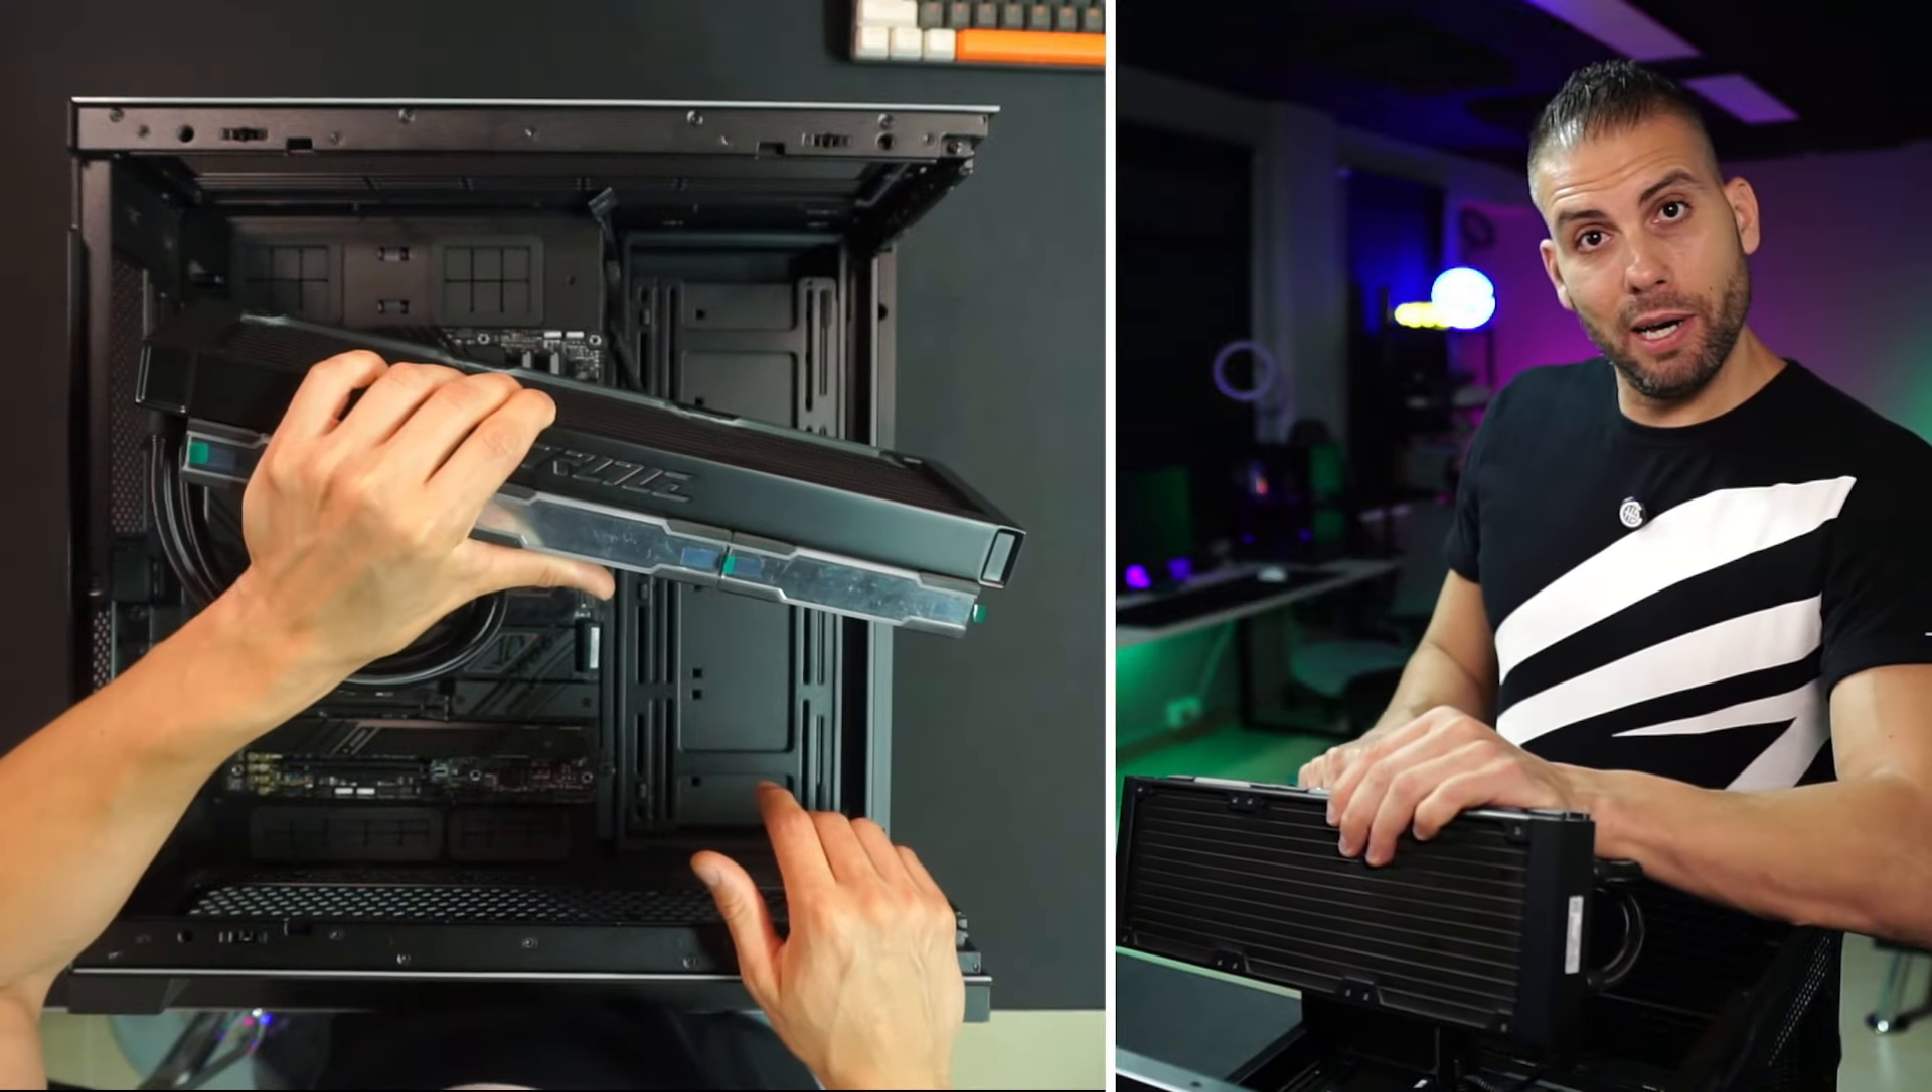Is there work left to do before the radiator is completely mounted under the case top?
Yes.